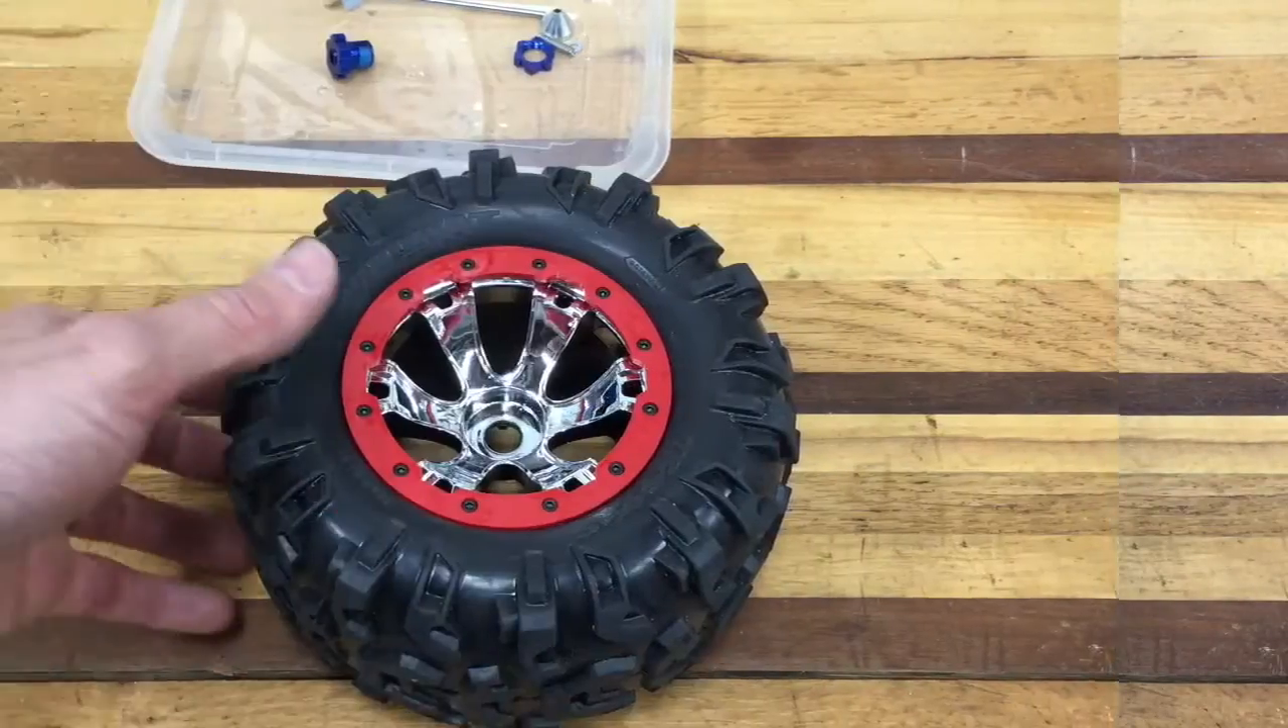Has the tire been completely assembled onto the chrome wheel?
Yes.